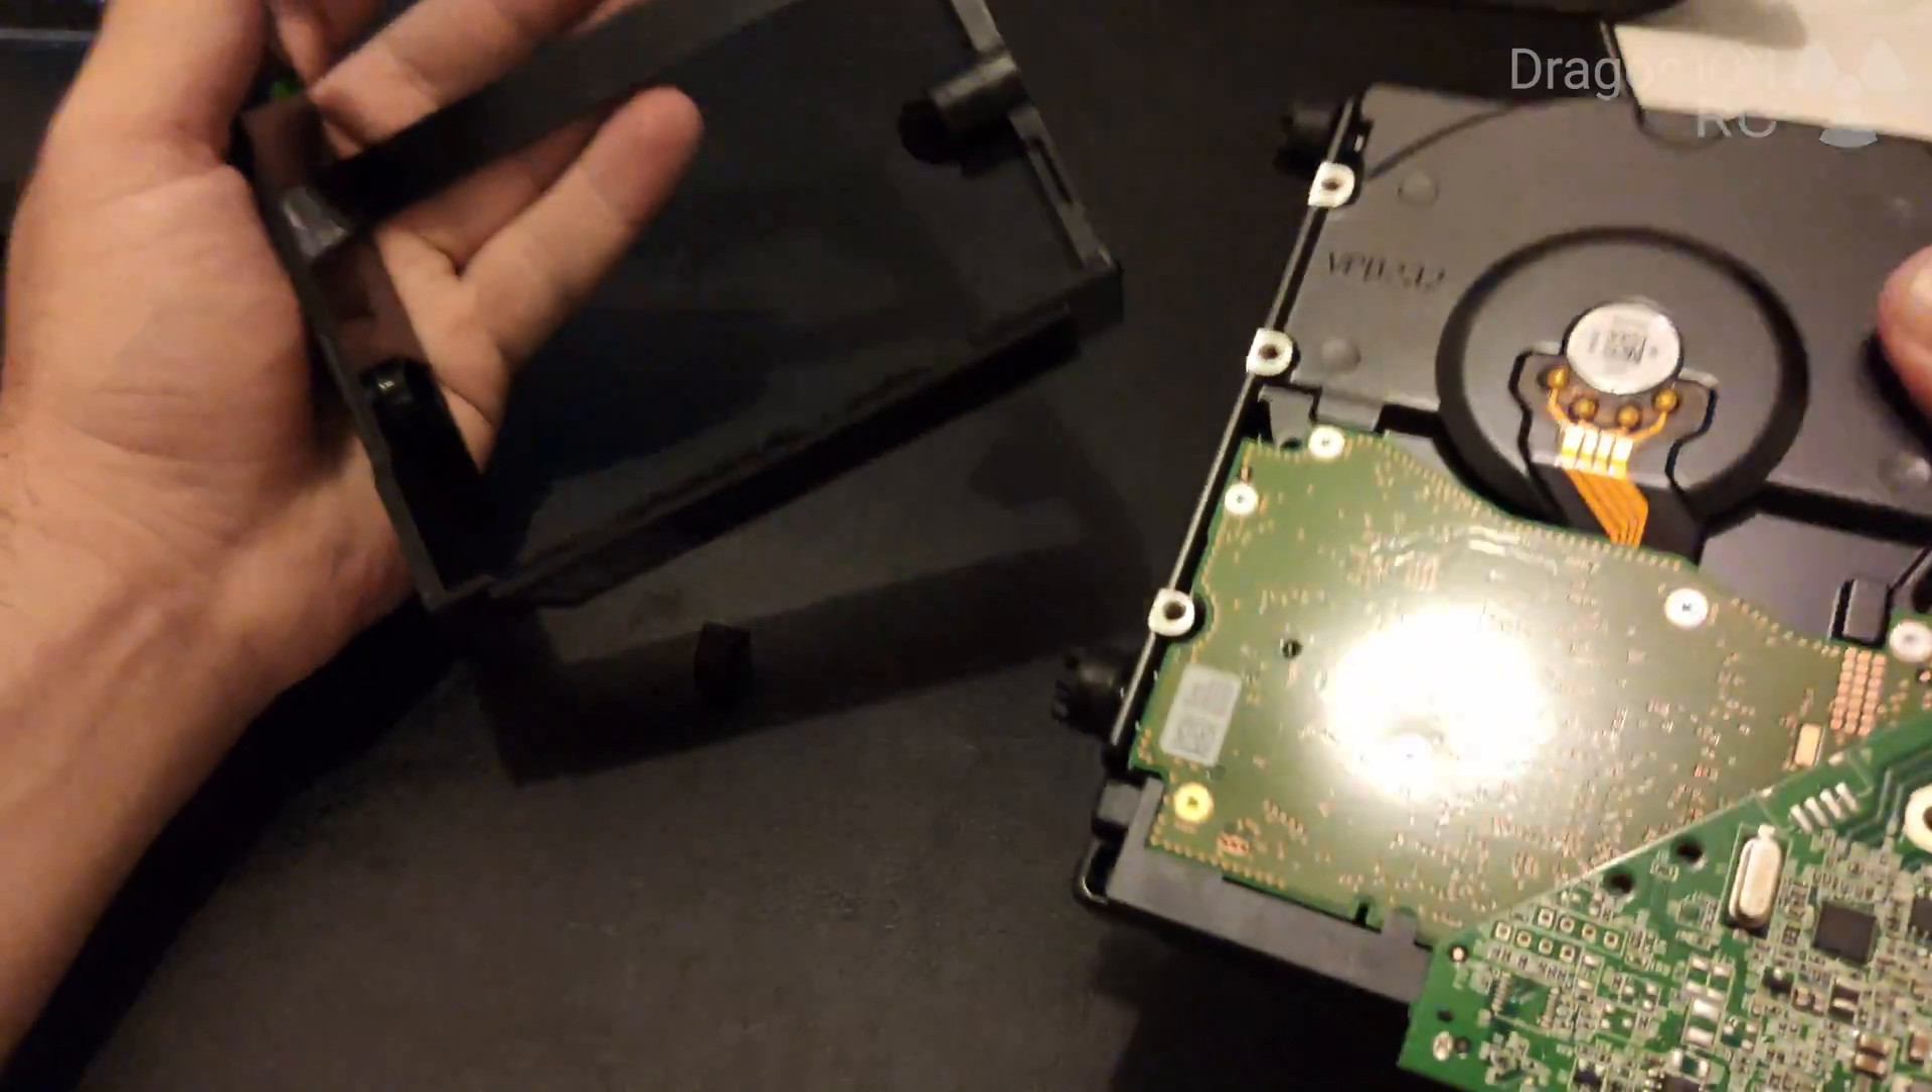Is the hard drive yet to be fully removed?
No.